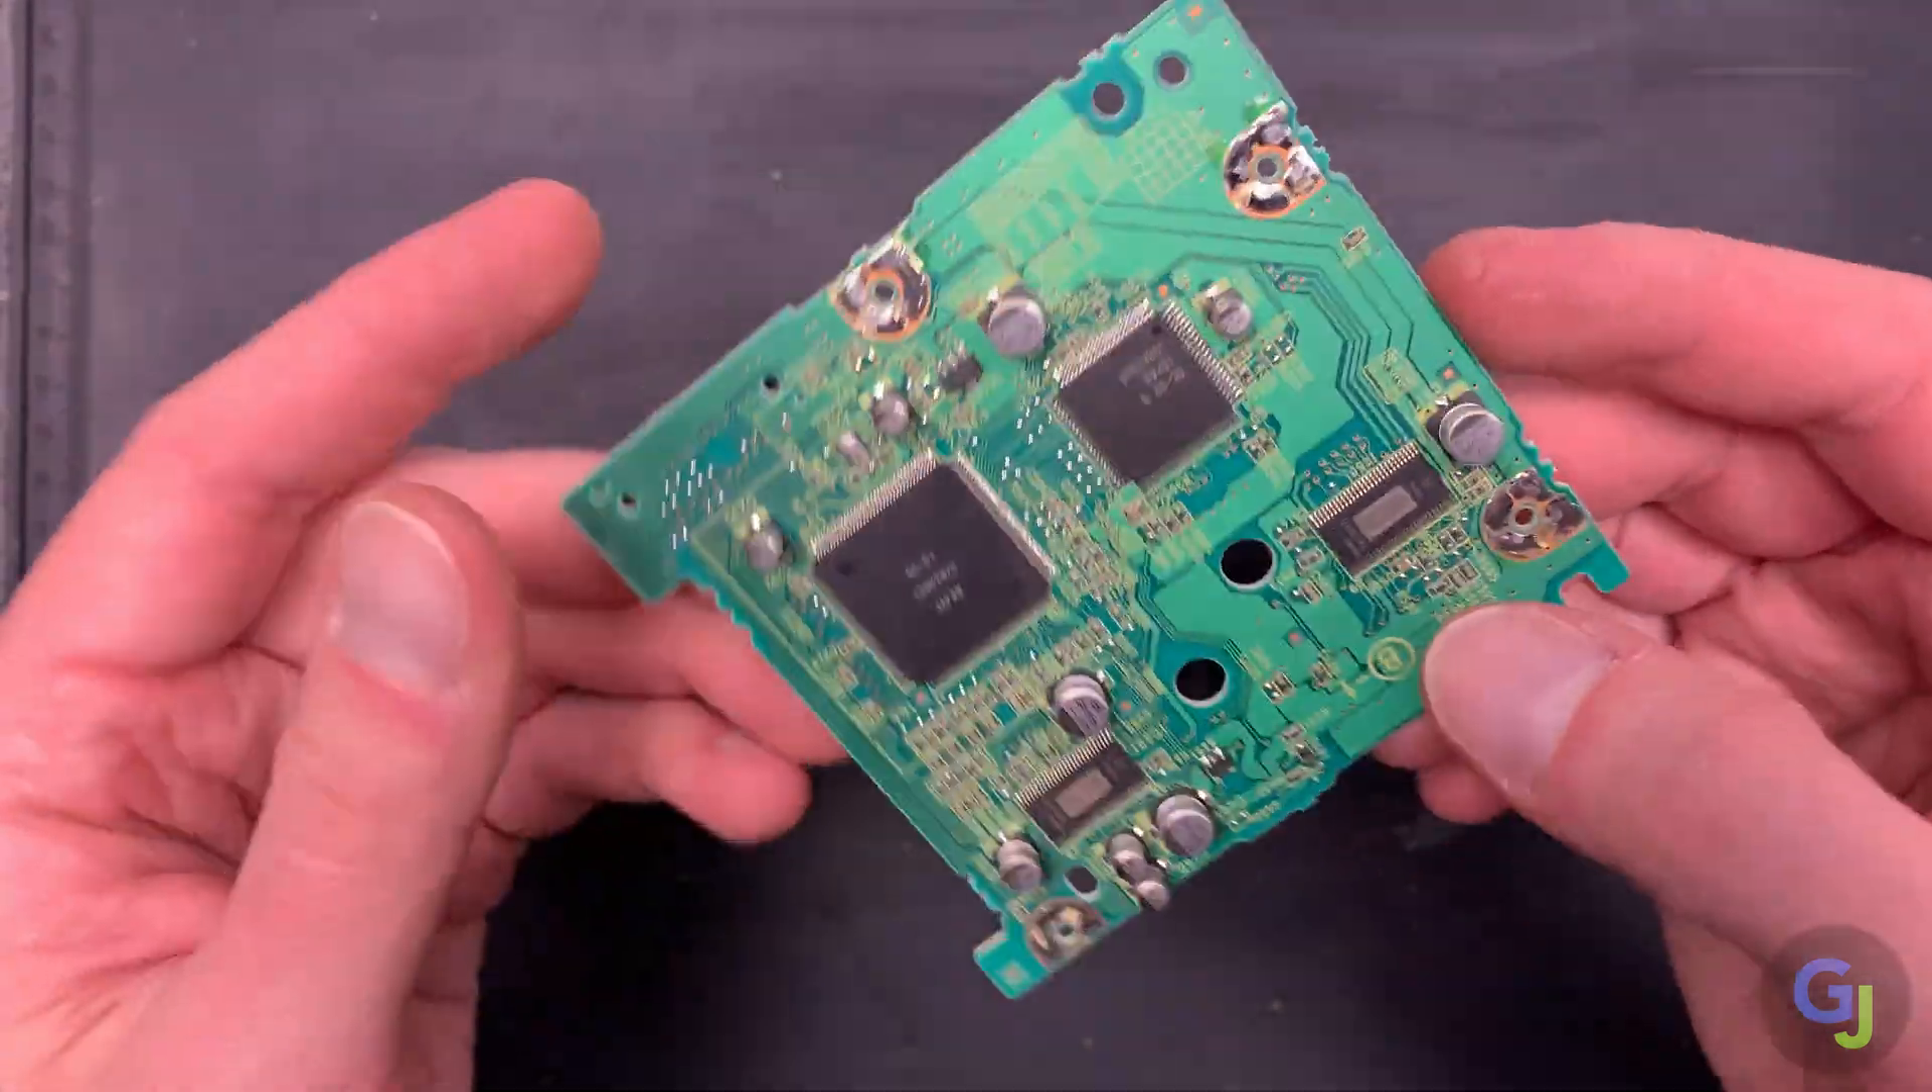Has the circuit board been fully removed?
Yes.